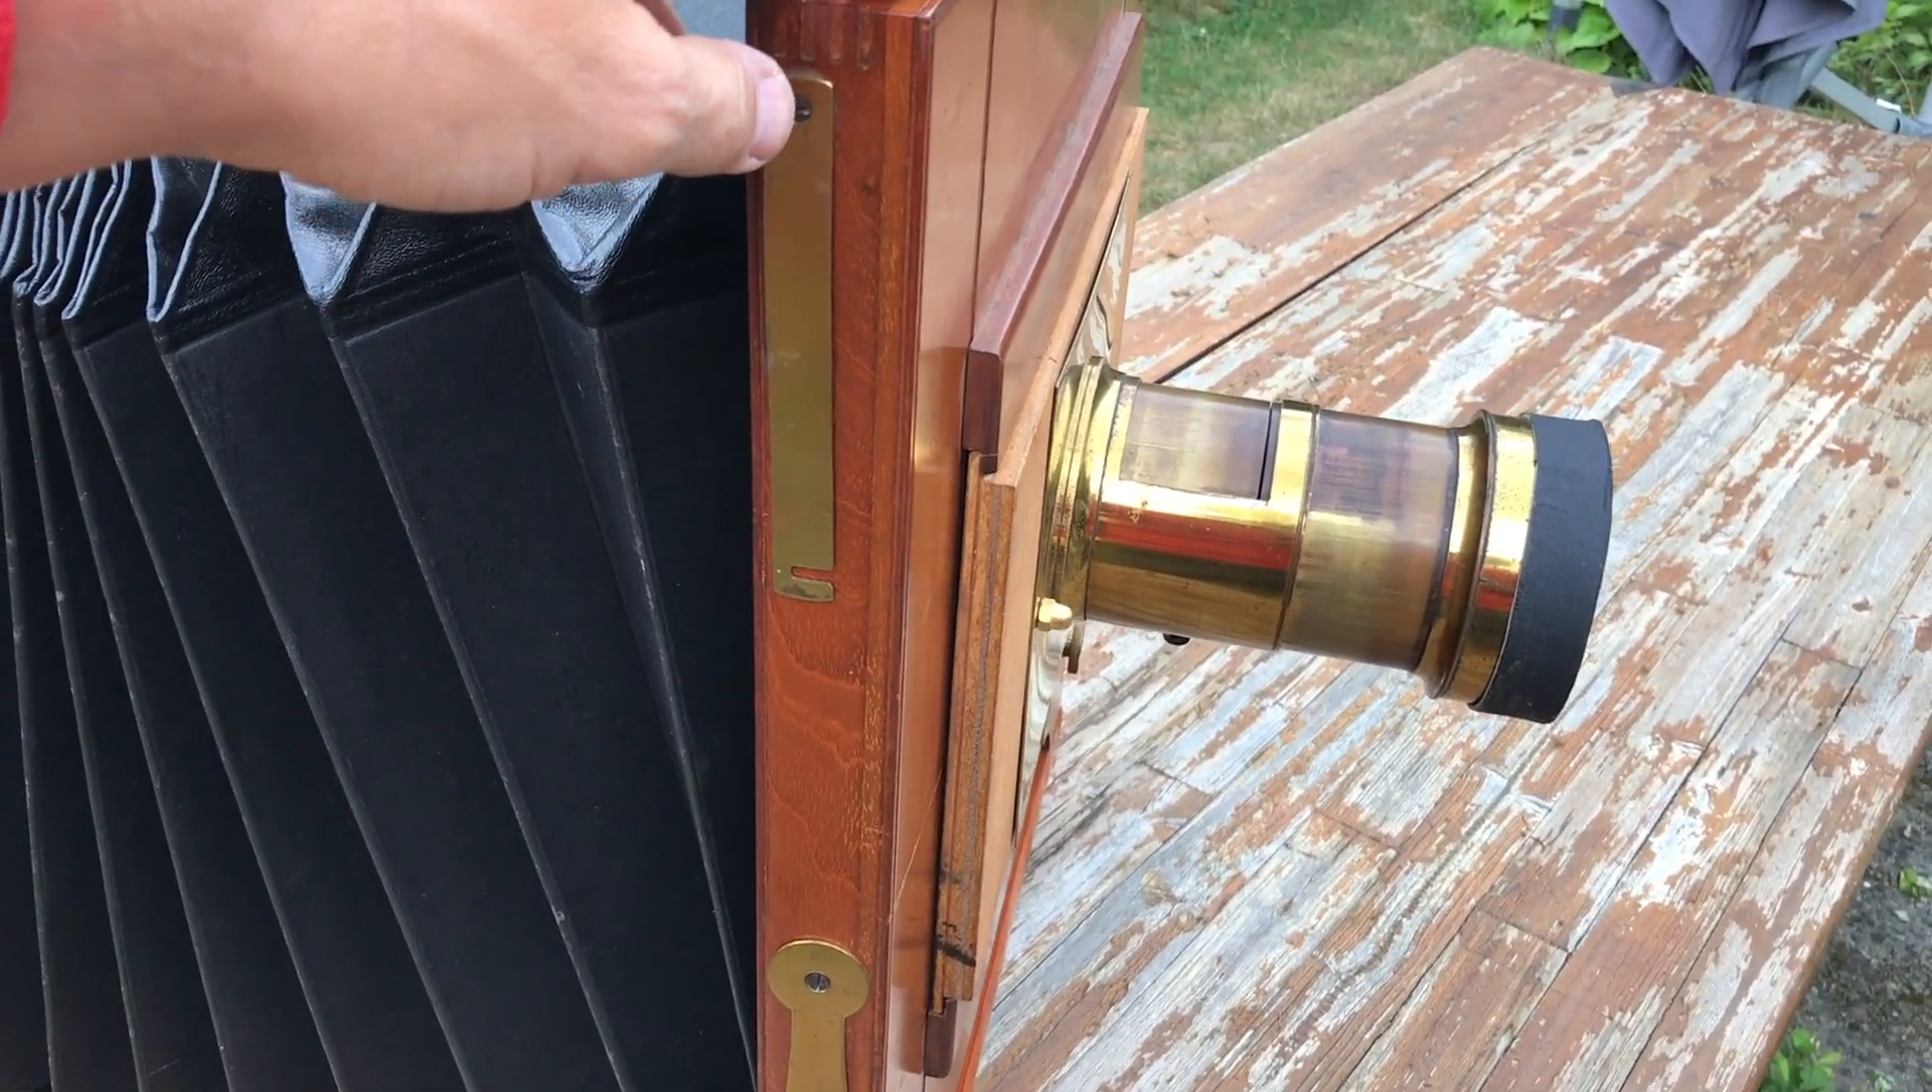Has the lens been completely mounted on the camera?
Yes.